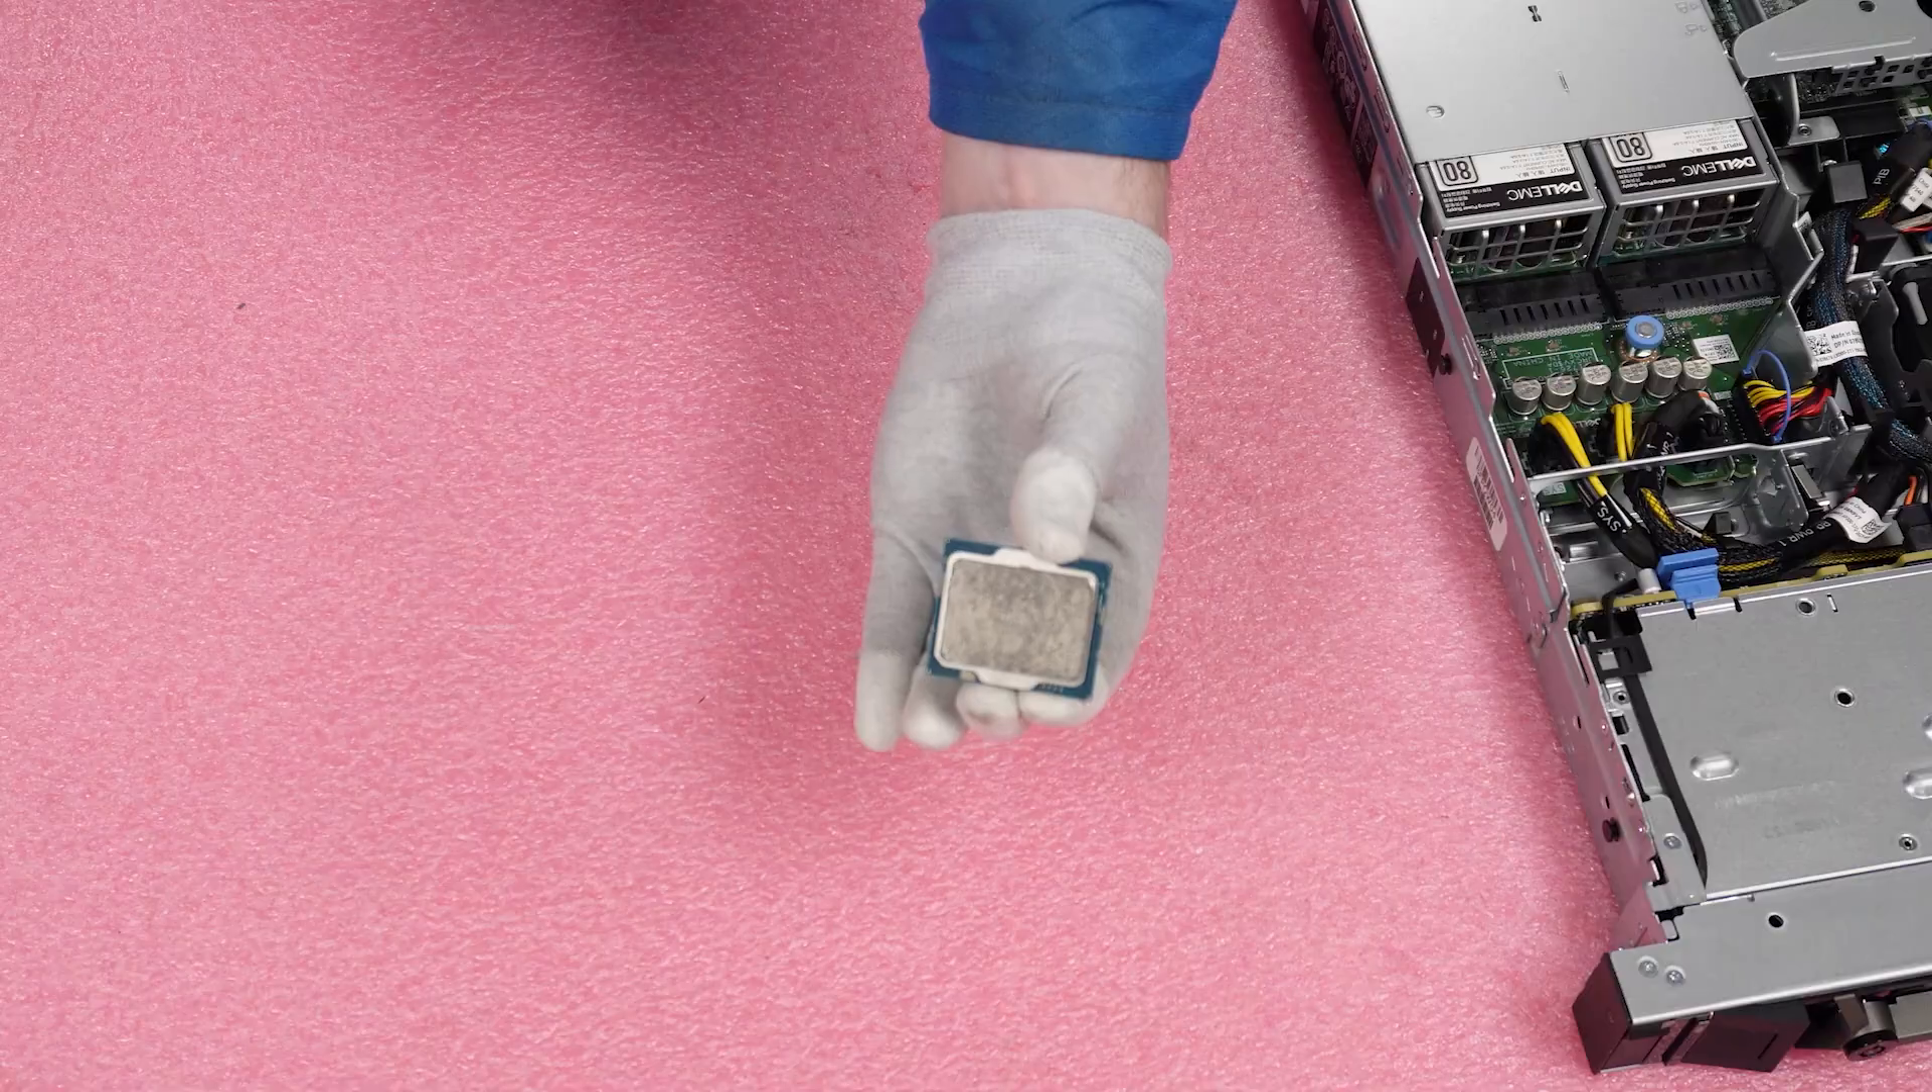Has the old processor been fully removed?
Yes.